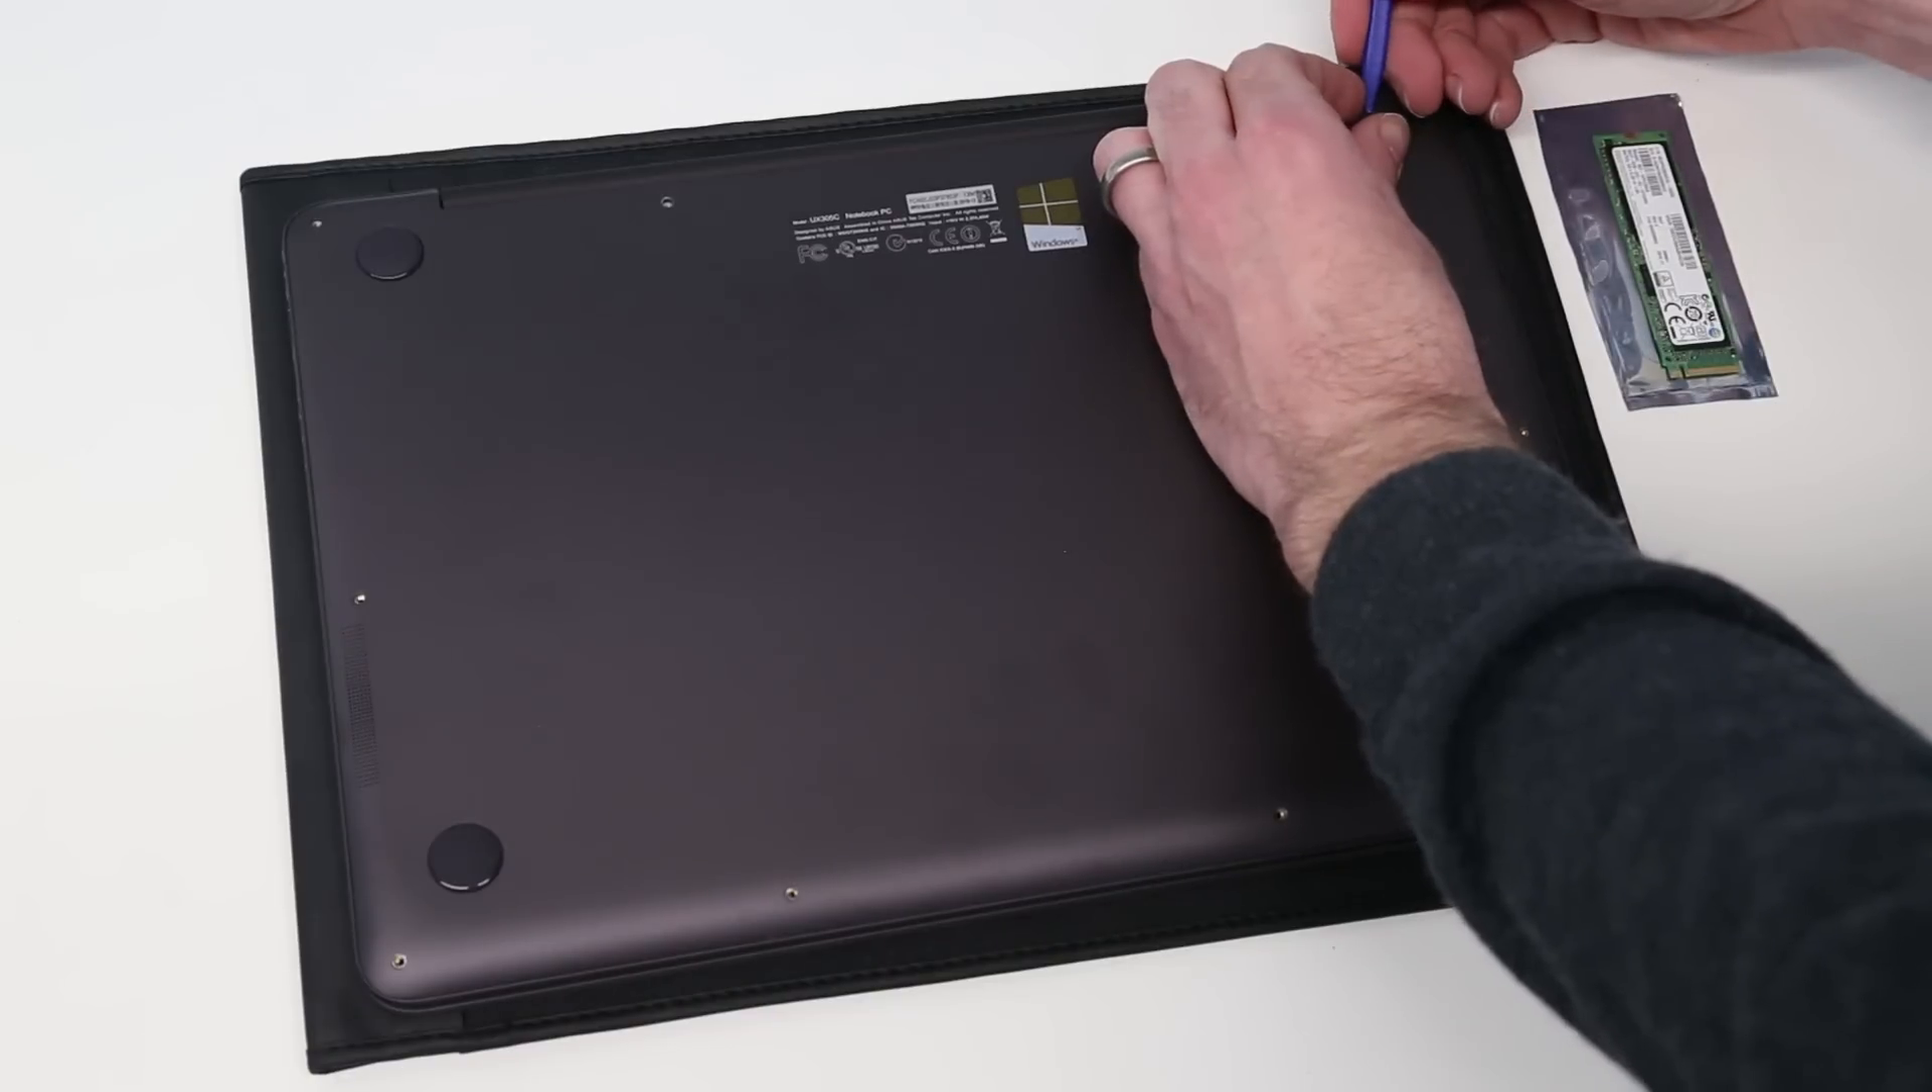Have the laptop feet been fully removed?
No.